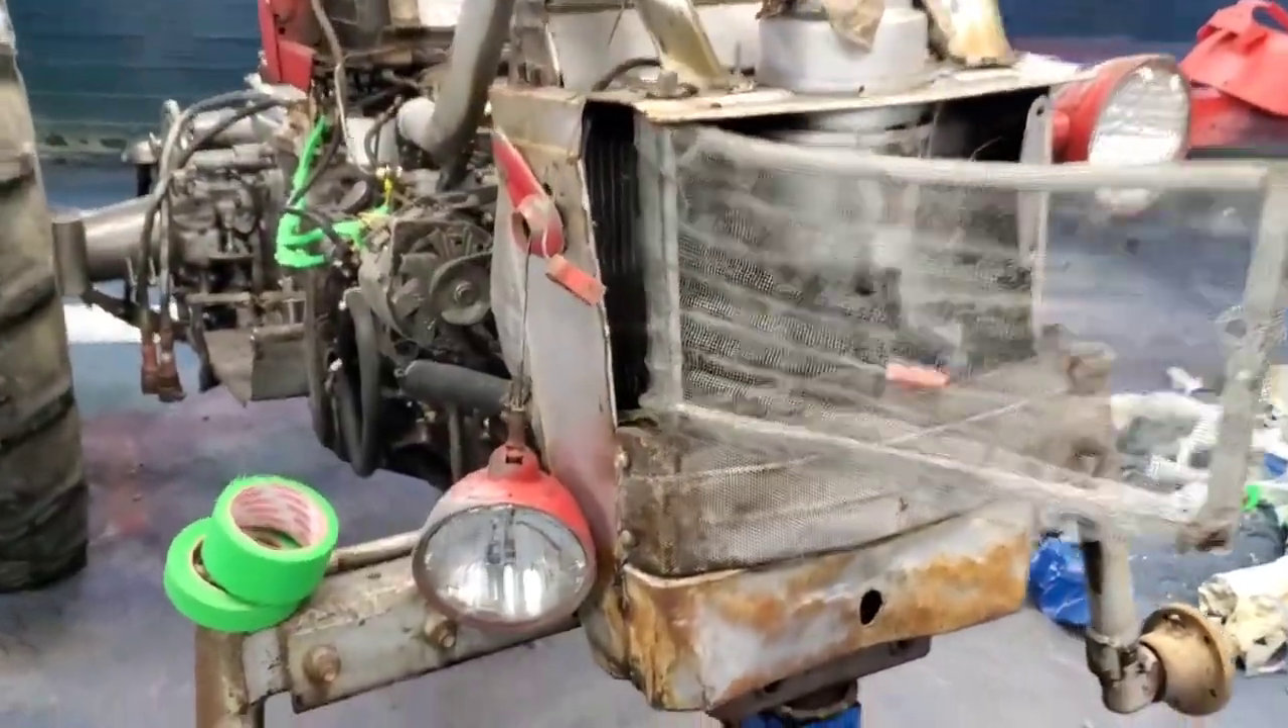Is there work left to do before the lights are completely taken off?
Yes.